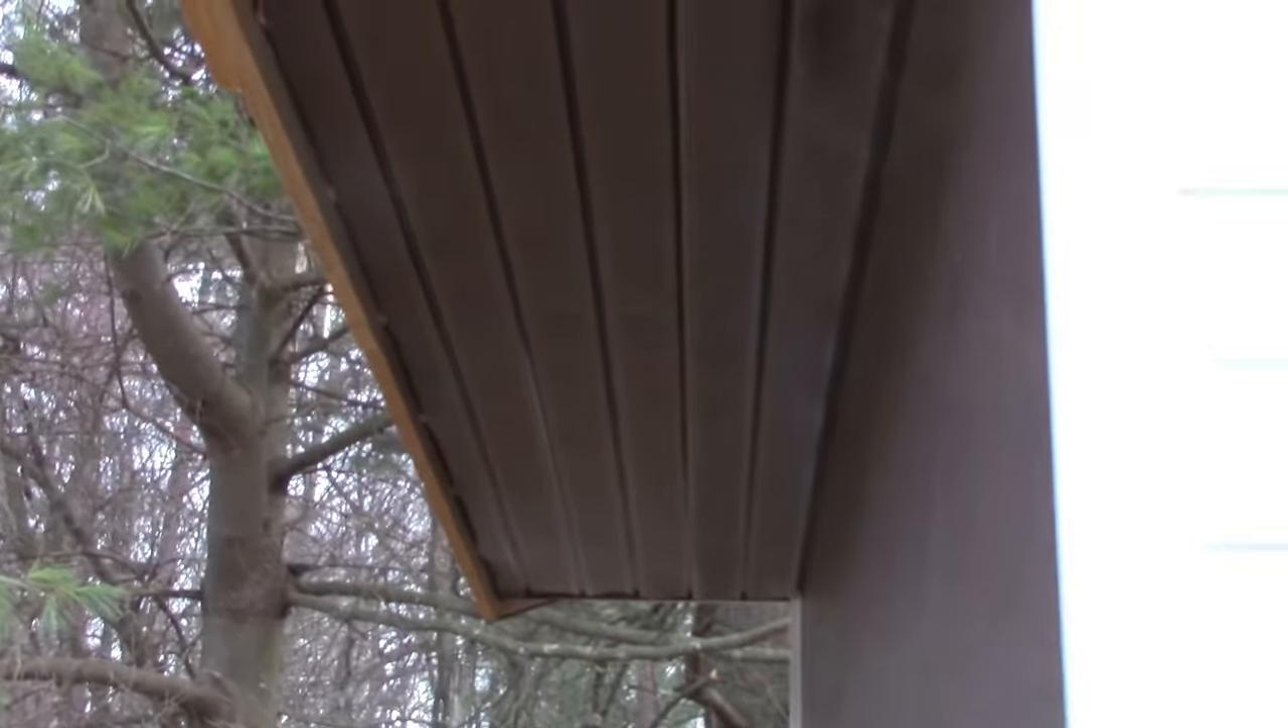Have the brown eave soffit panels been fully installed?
Yes.